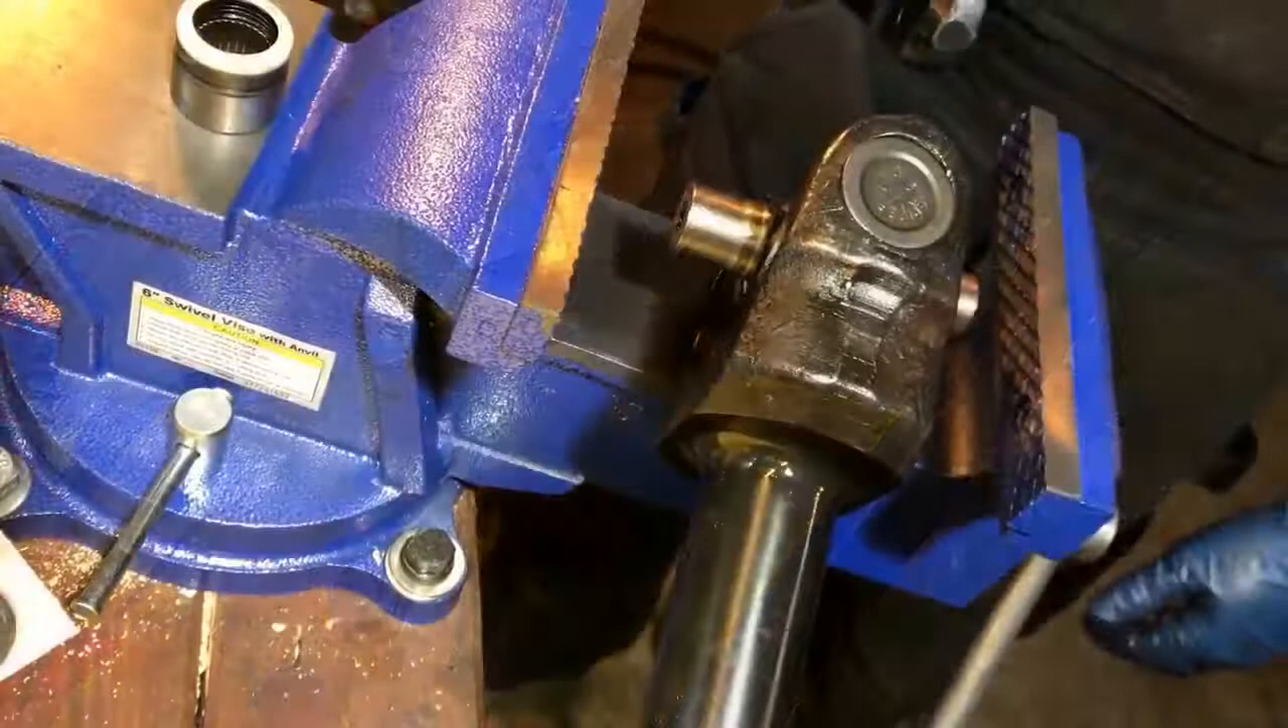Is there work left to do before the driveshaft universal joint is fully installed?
Yes.